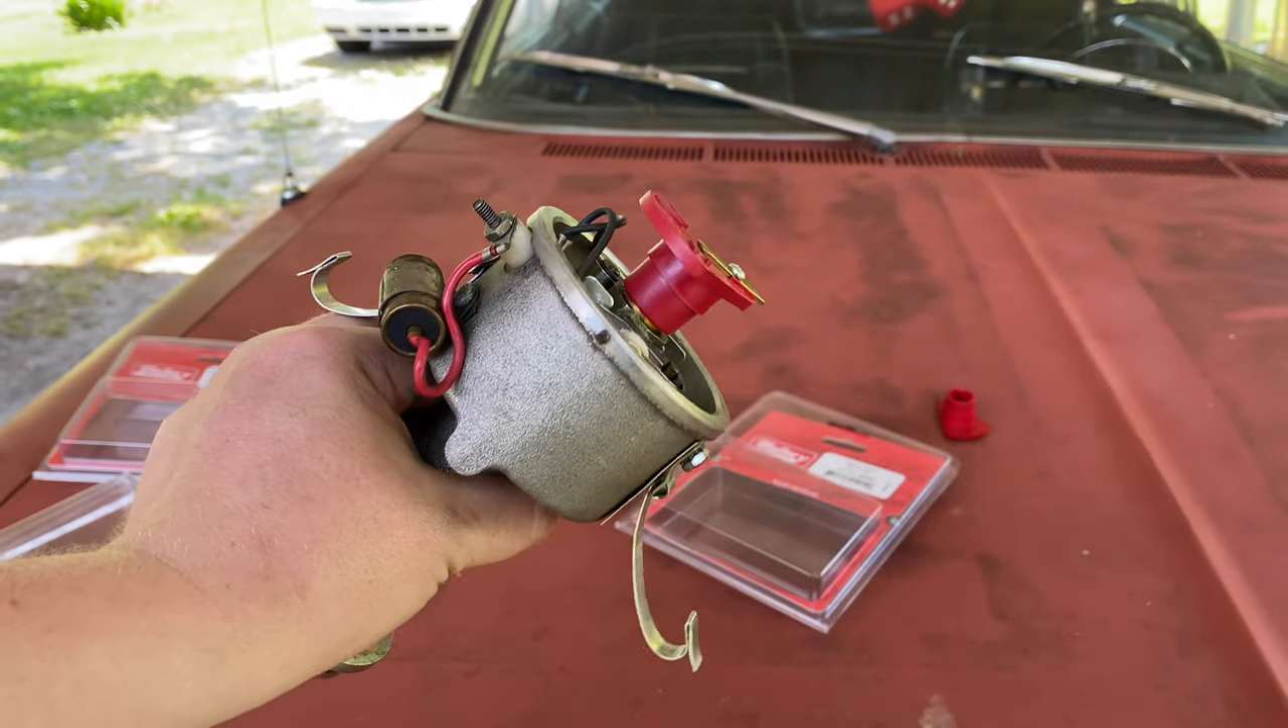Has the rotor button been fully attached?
Yes.